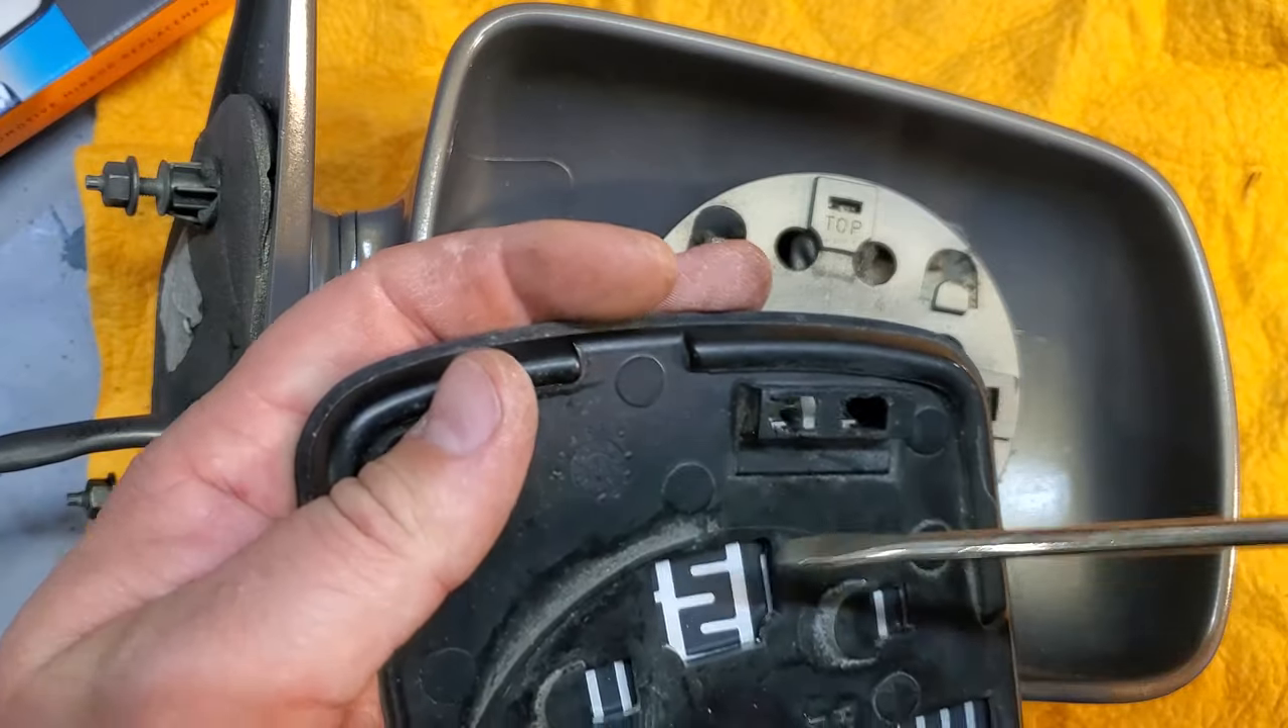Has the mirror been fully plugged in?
No.